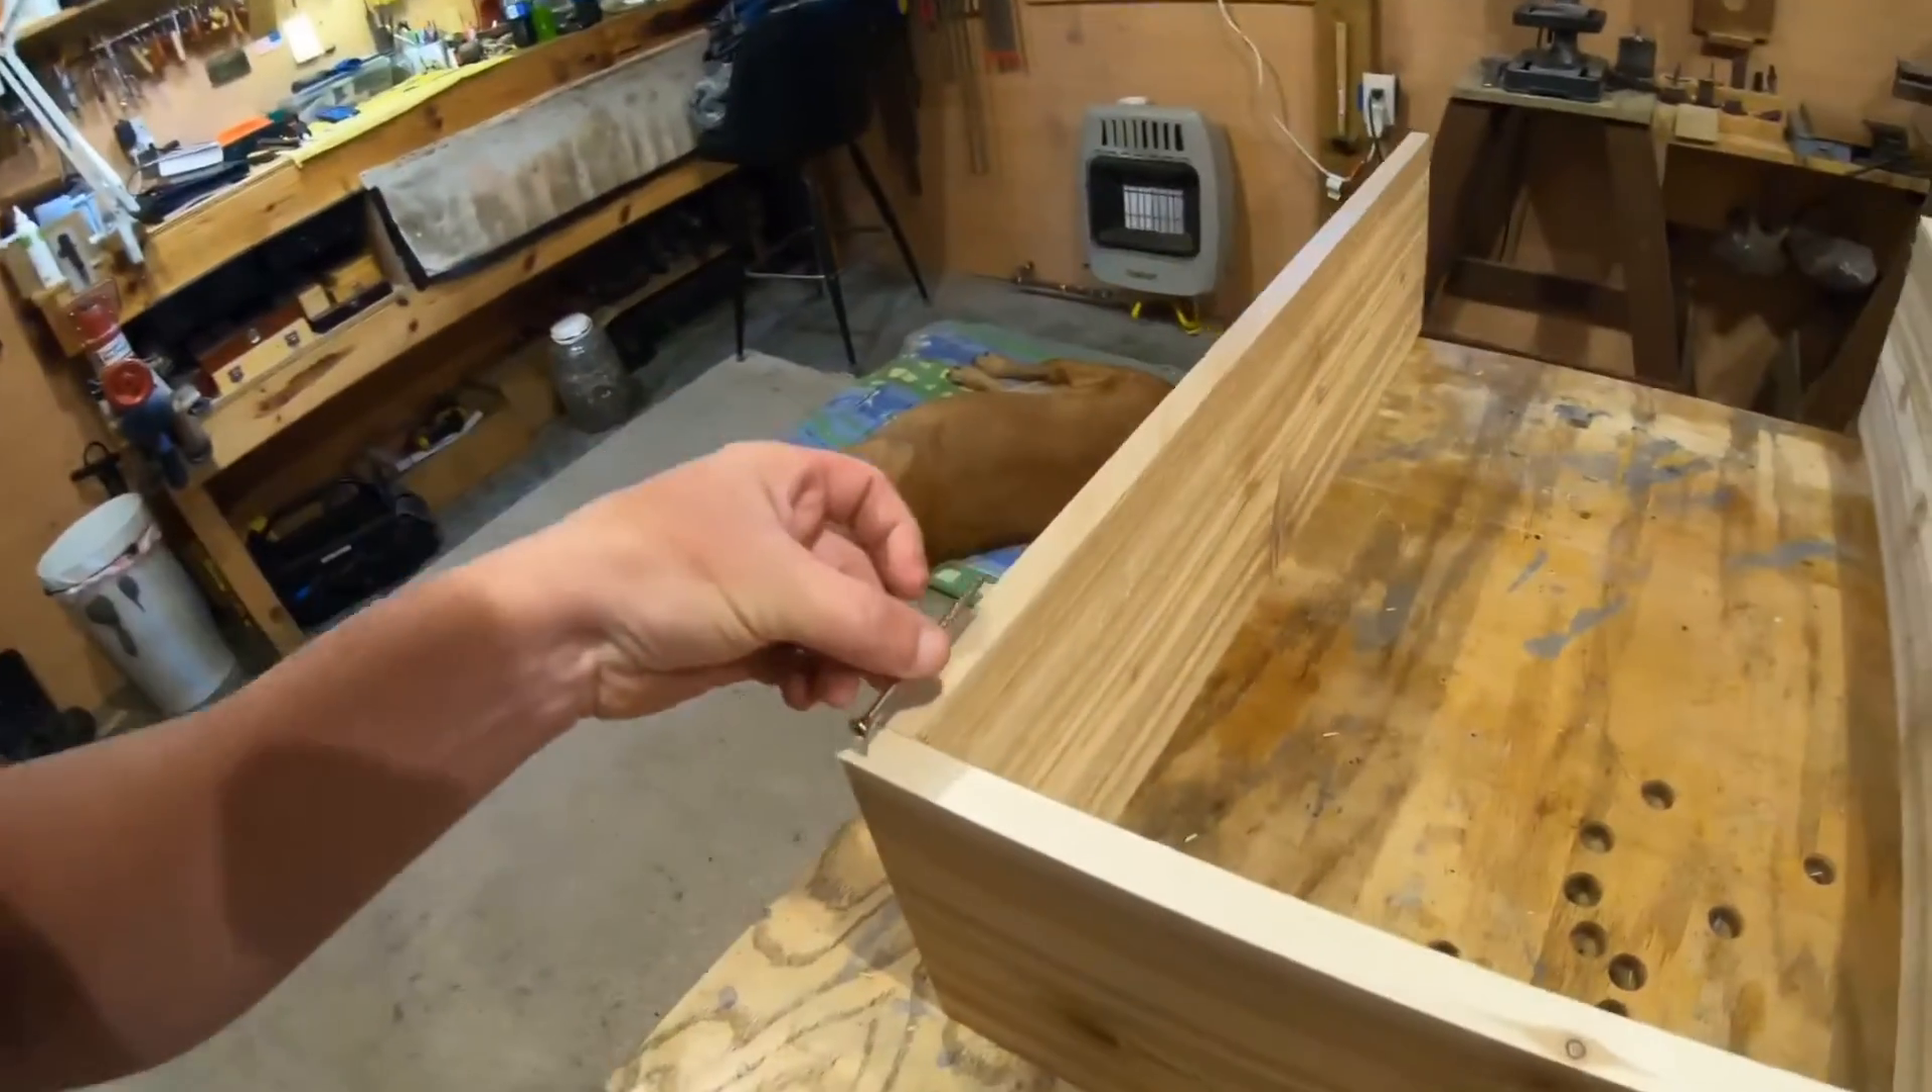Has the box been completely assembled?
No.